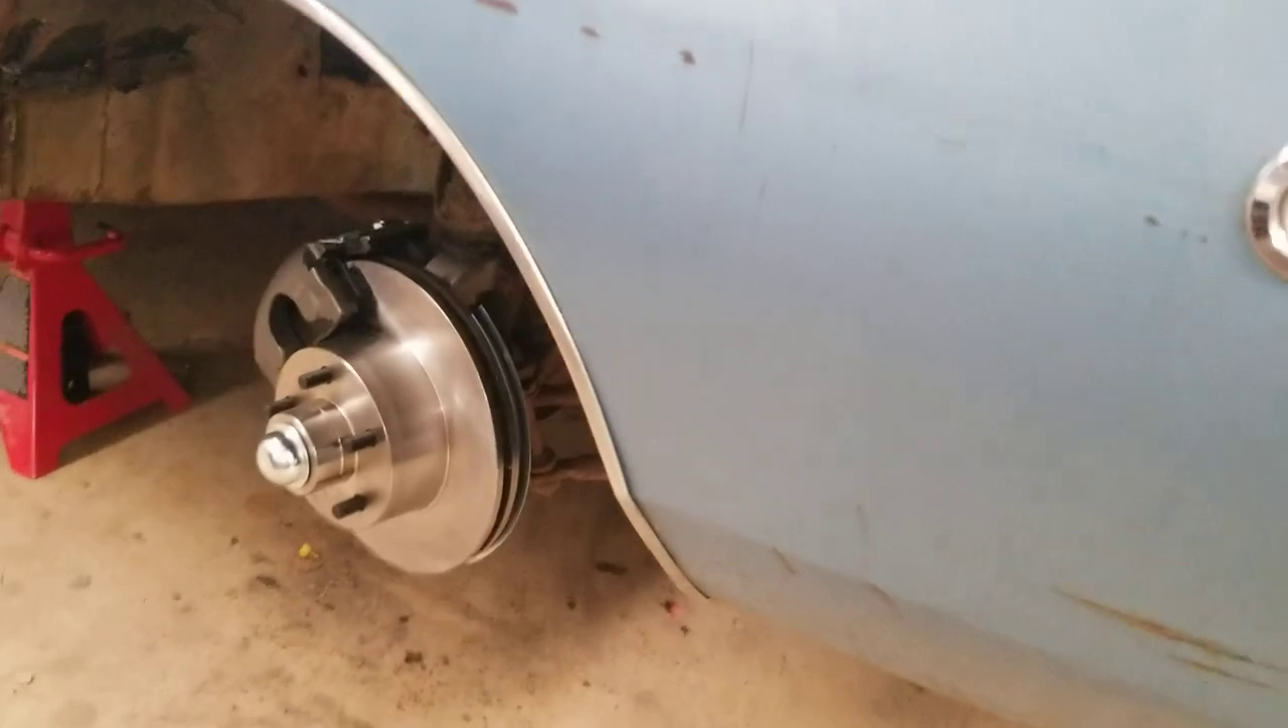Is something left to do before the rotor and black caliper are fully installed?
No.